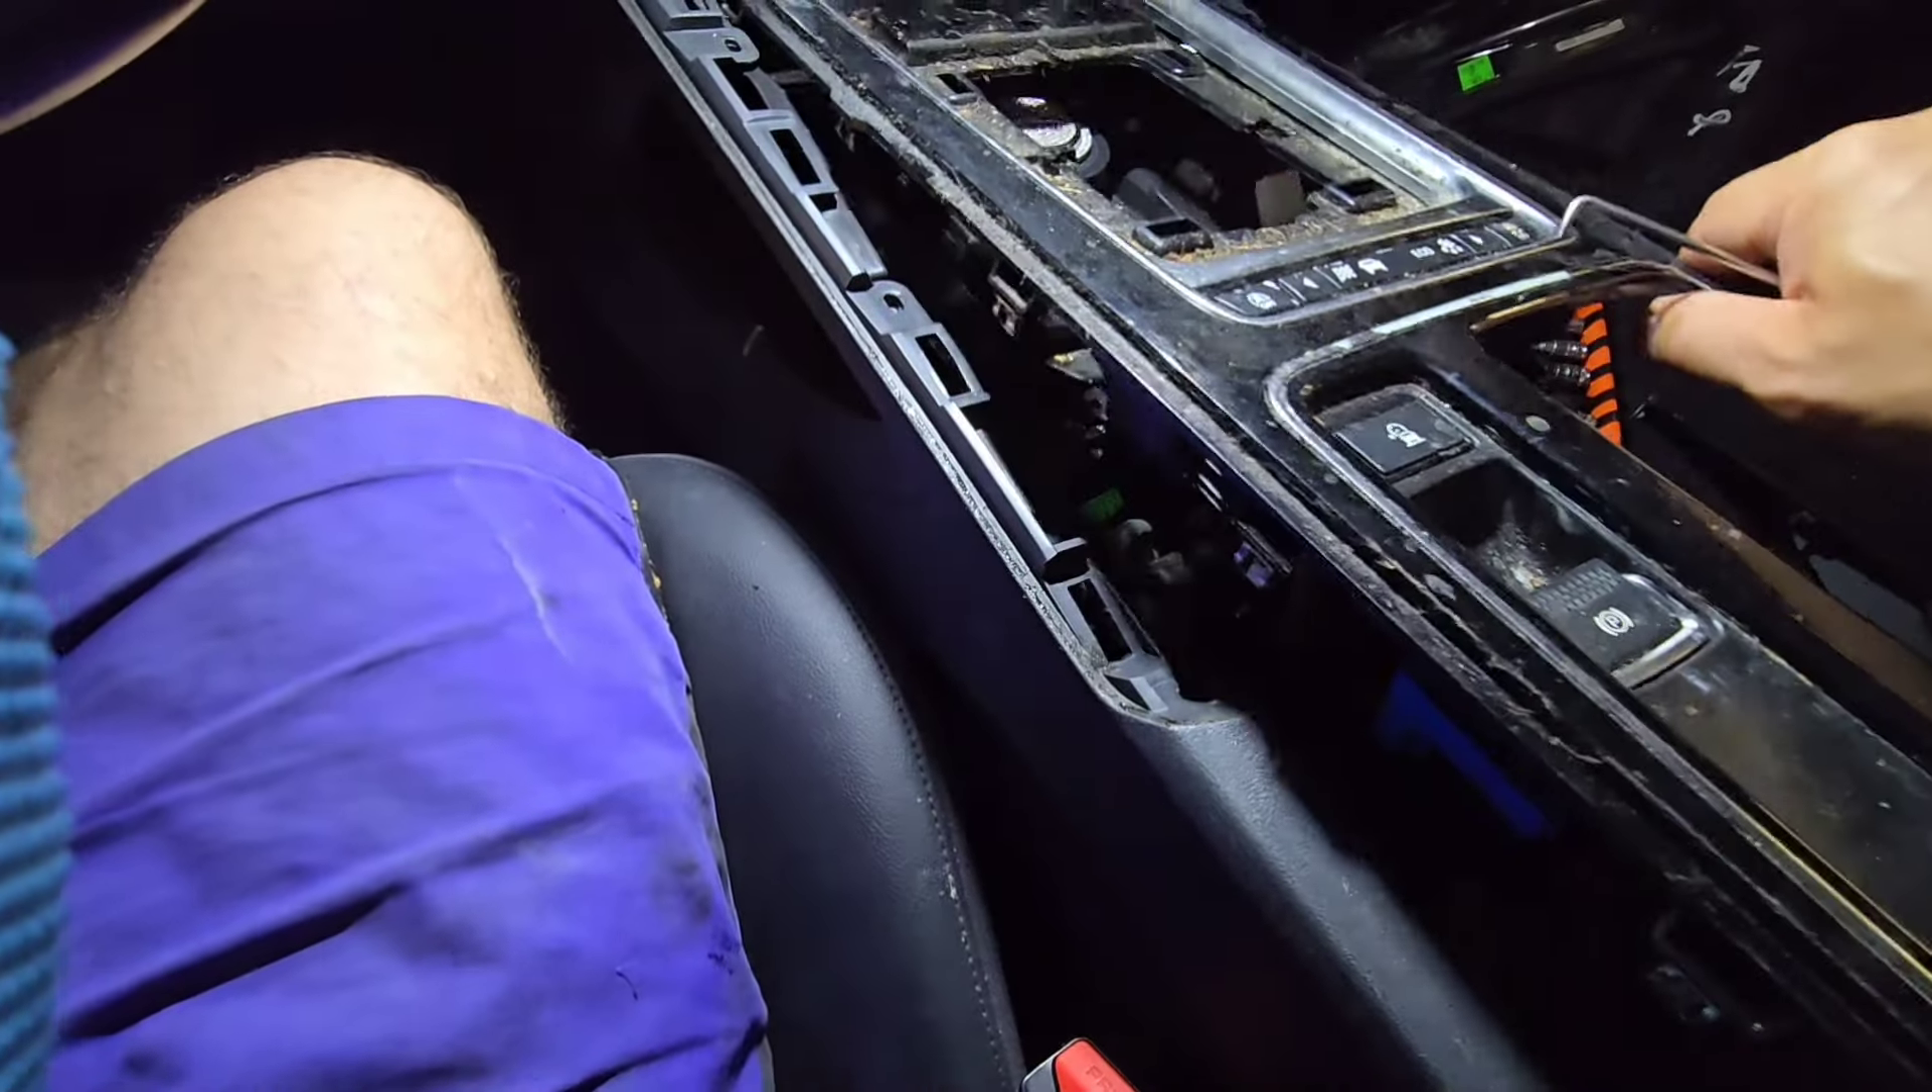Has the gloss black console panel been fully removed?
No.